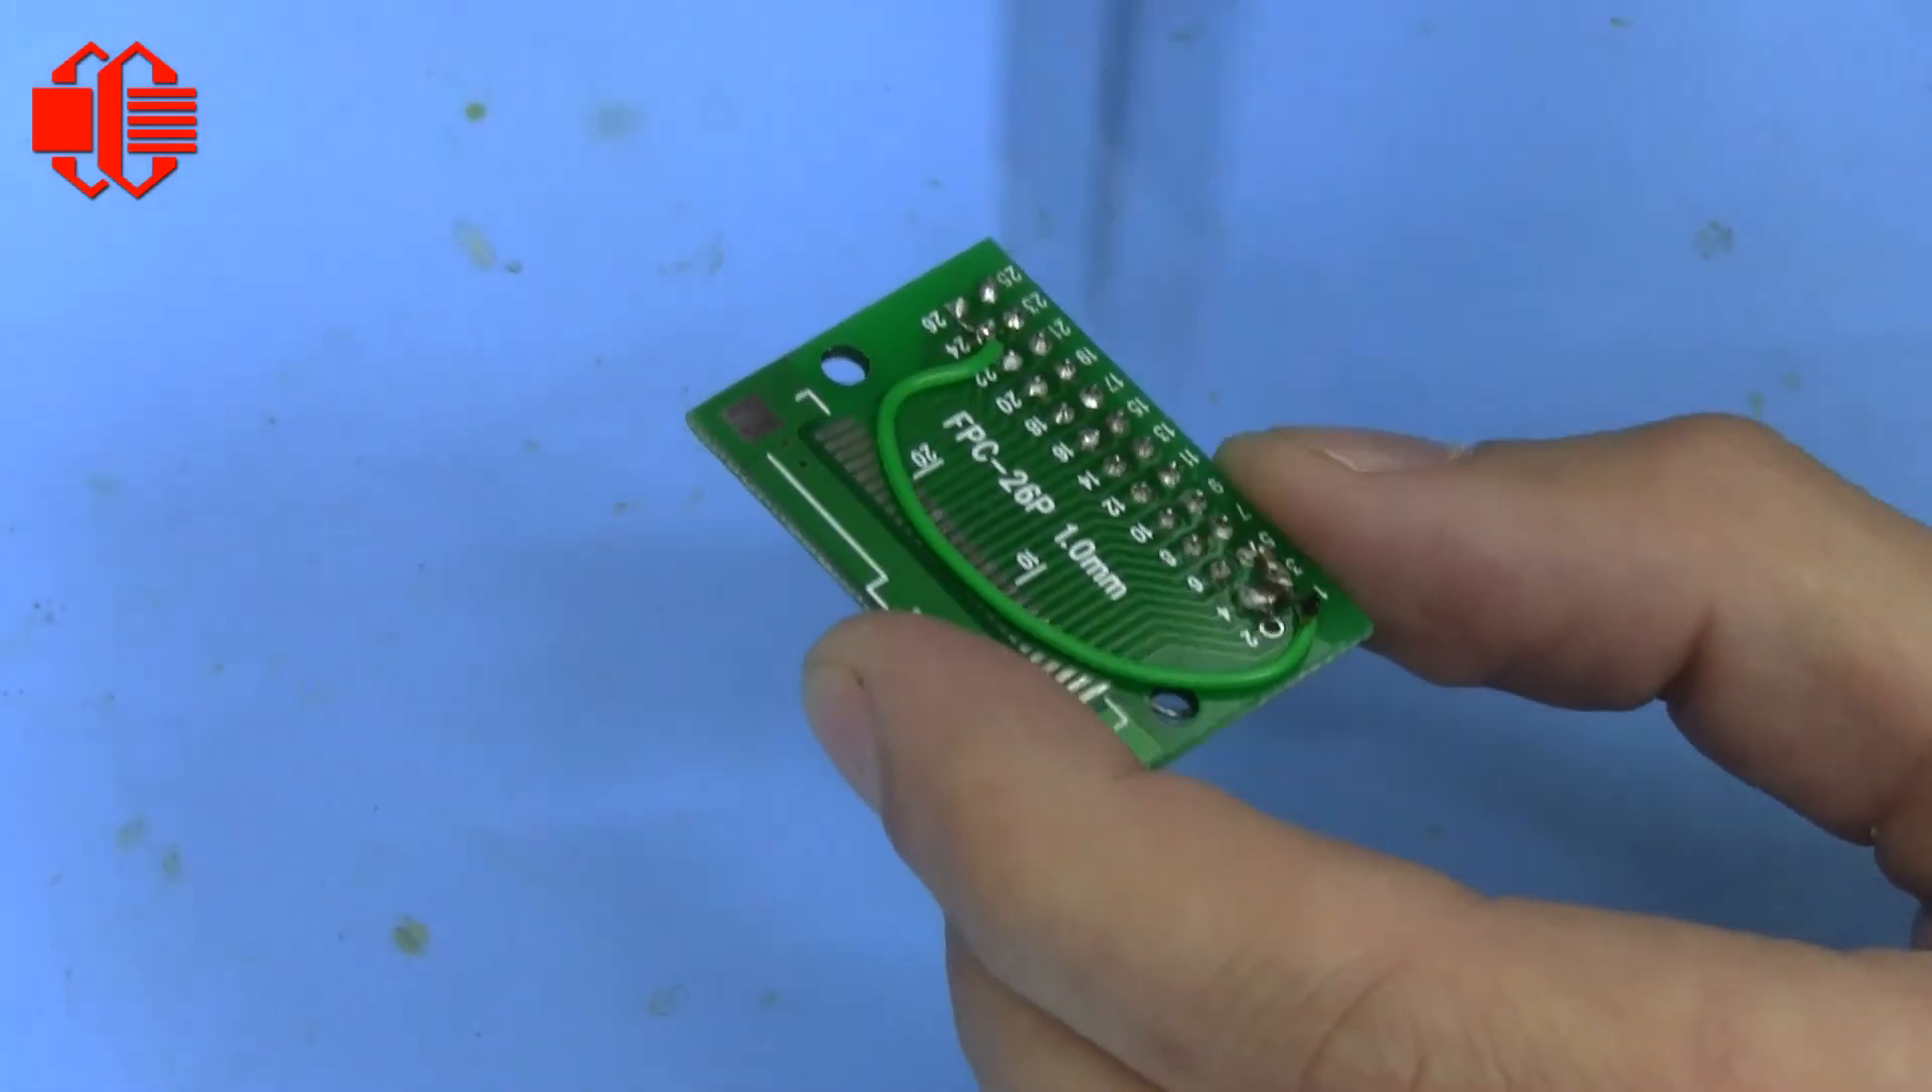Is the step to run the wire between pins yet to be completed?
No.